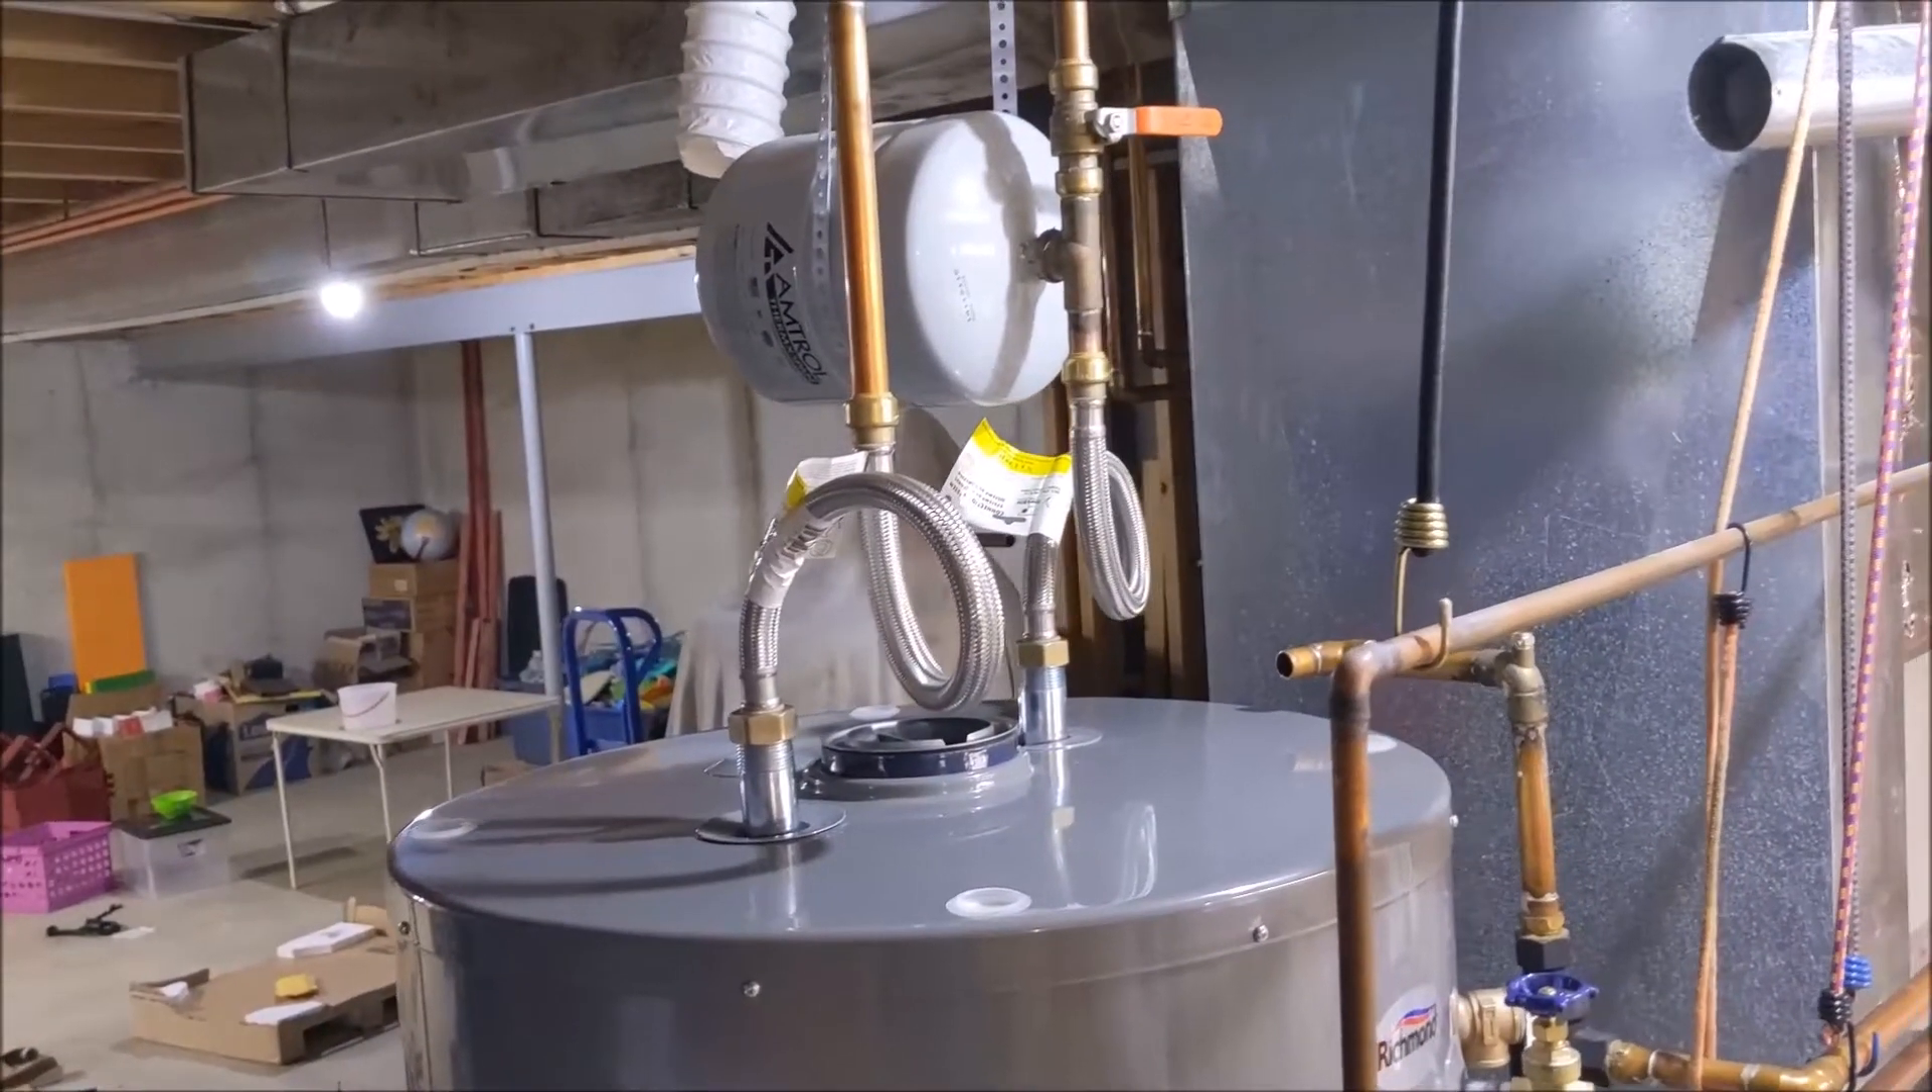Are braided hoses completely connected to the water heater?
Yes.